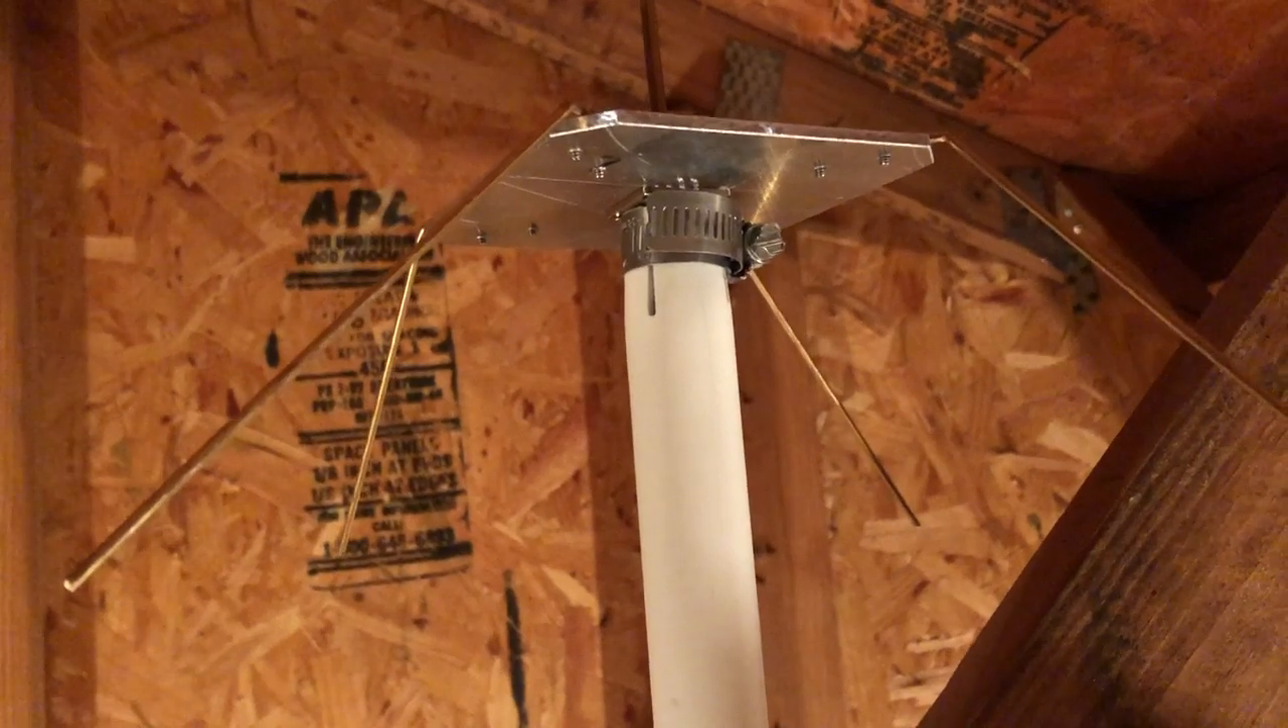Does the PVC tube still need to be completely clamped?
No.